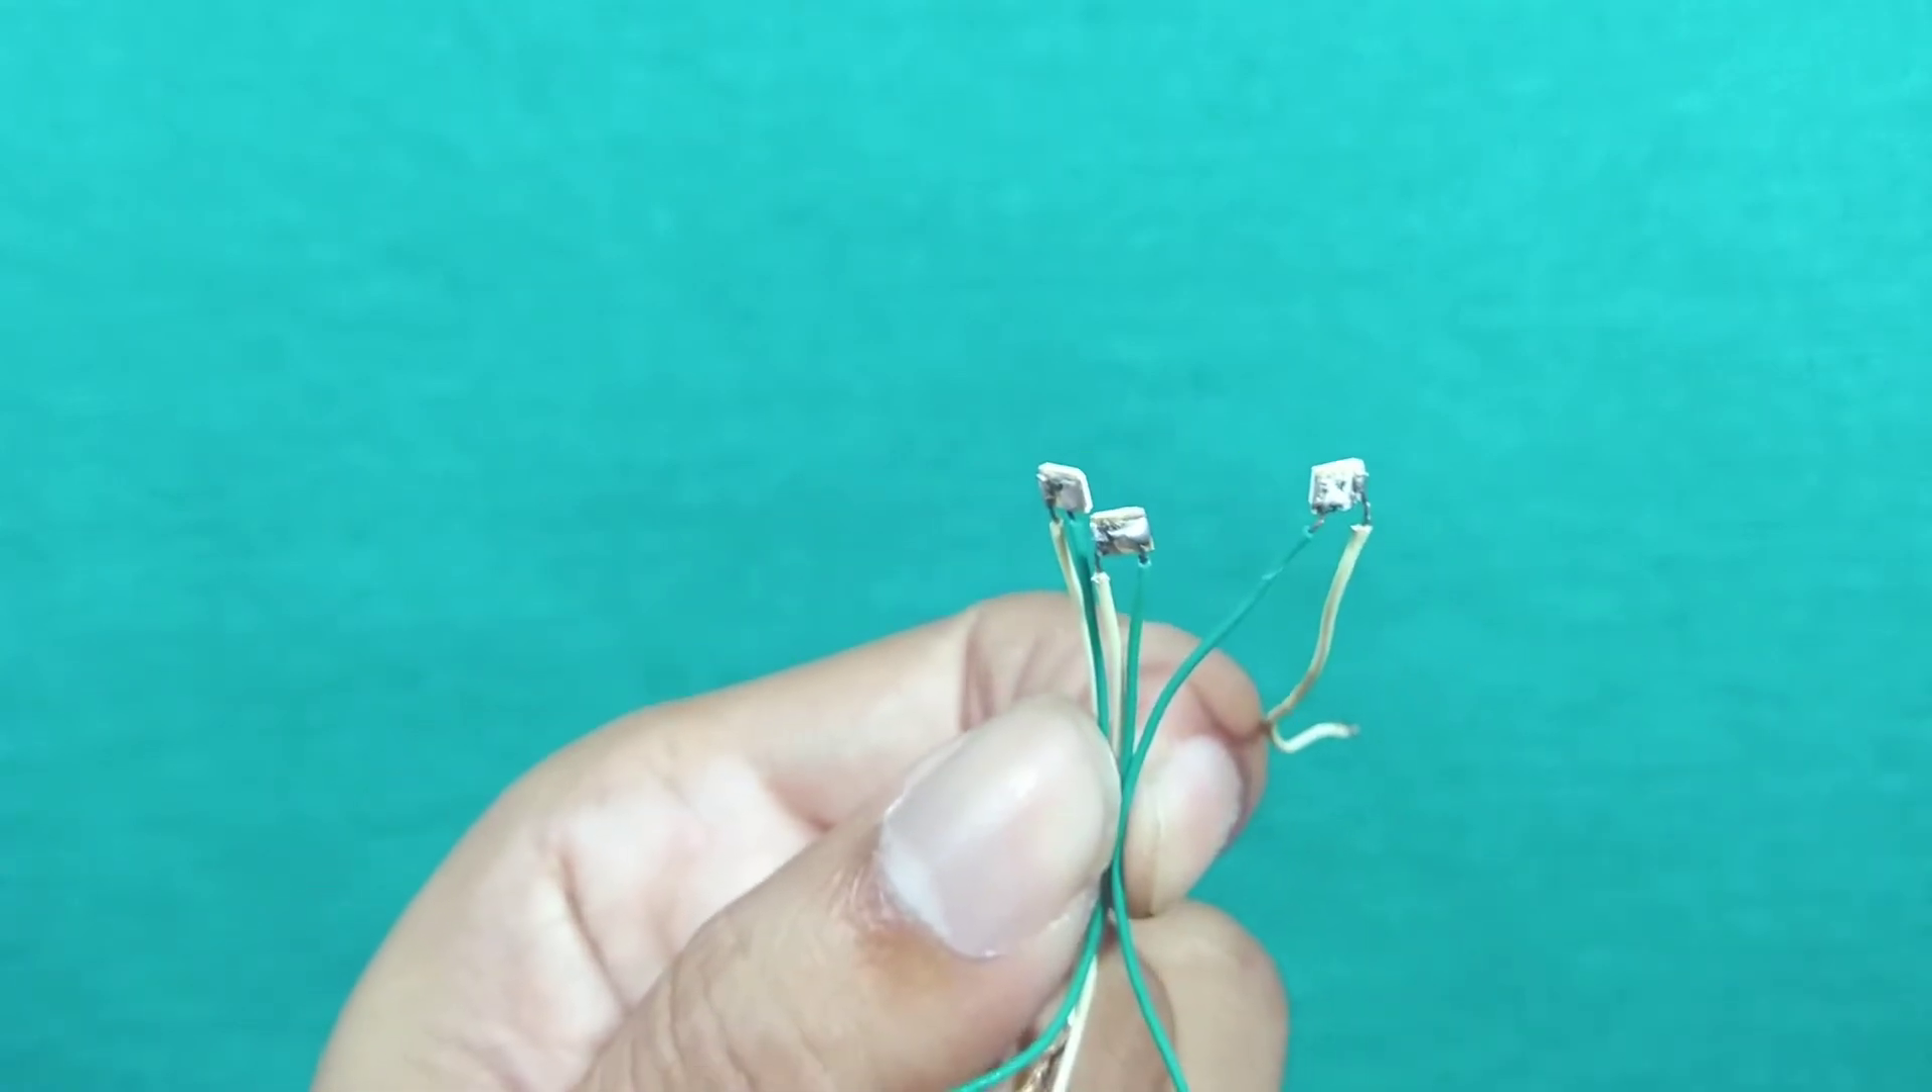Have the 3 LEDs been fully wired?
Yes.